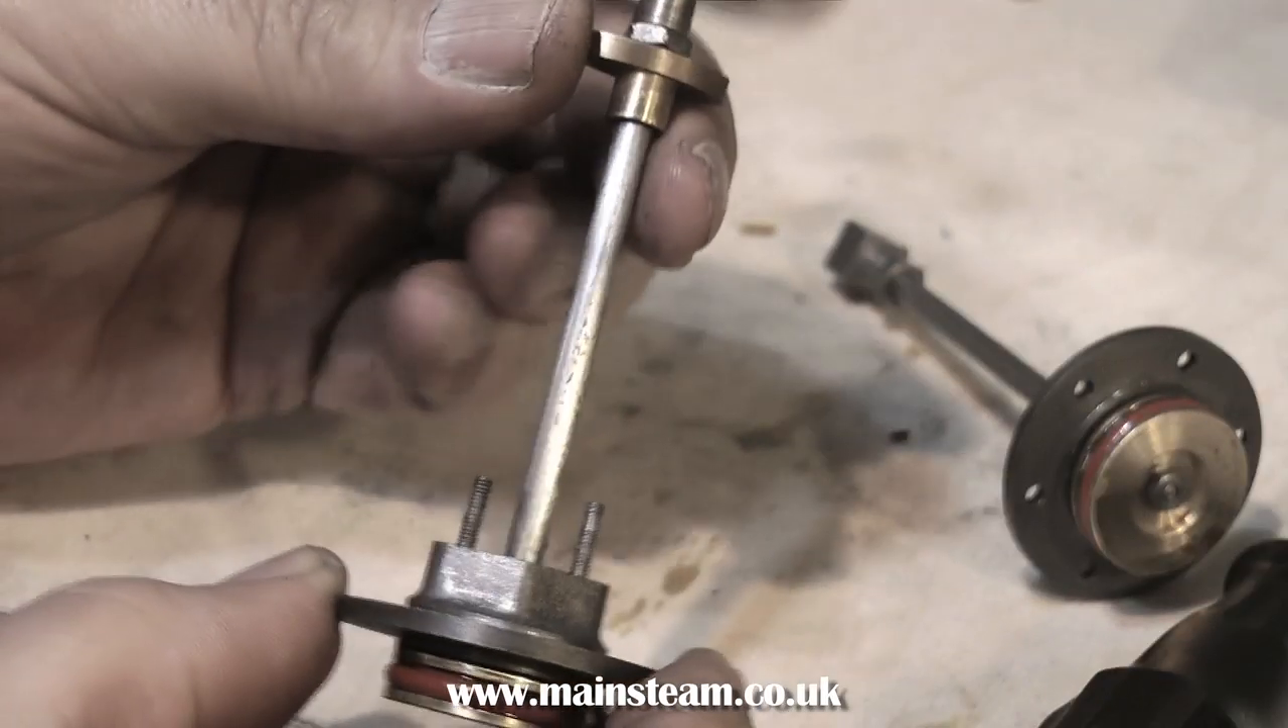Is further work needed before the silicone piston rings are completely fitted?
No.